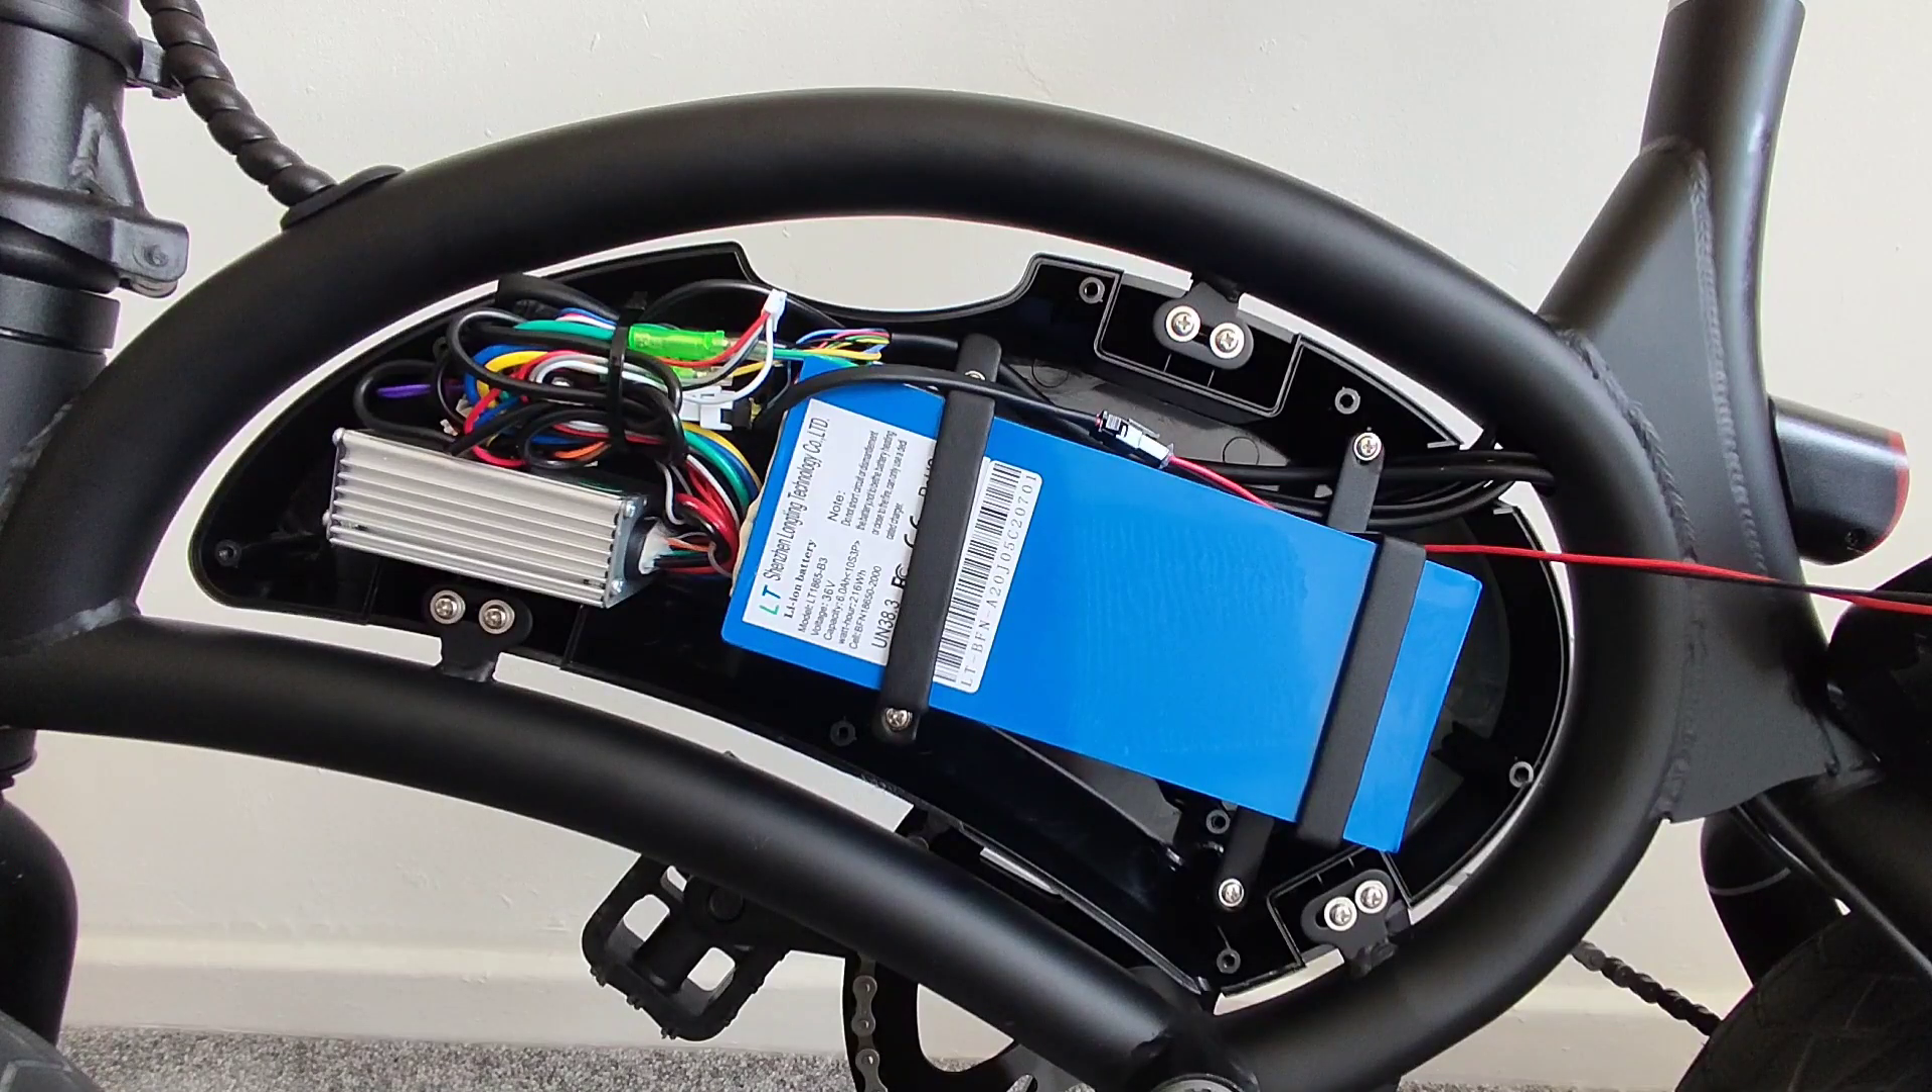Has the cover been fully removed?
Yes.